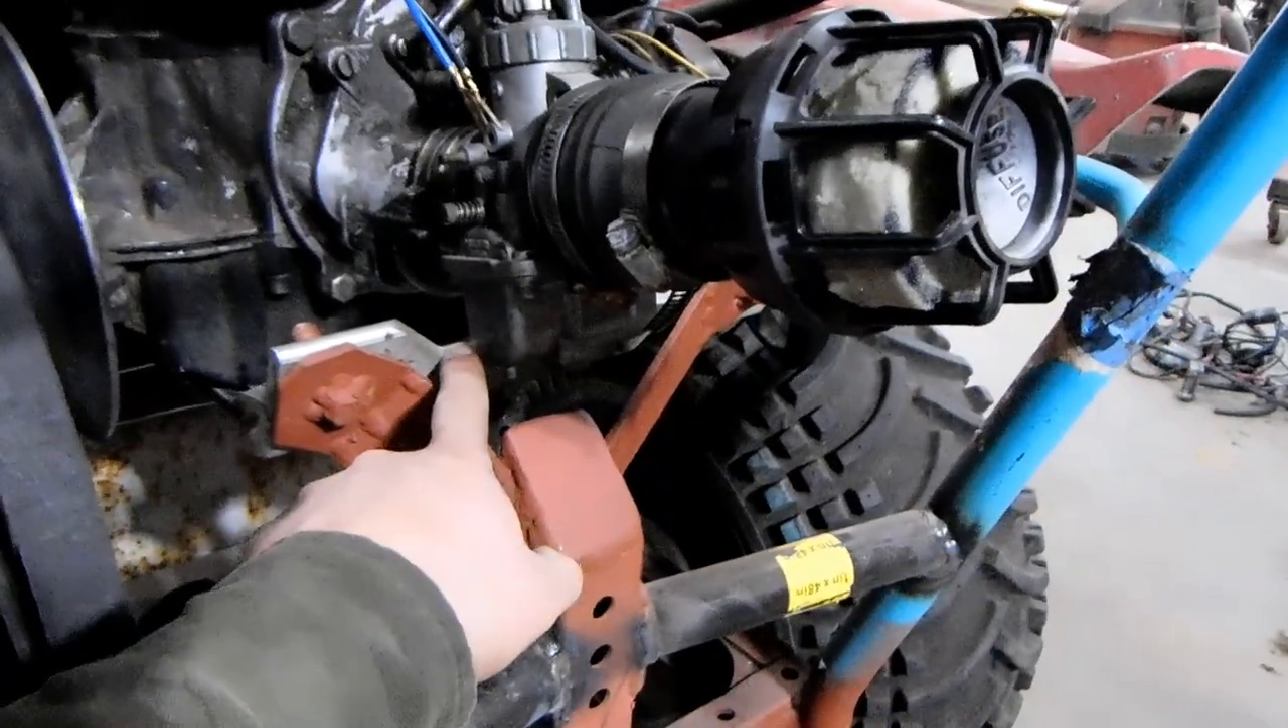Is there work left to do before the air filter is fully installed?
No.